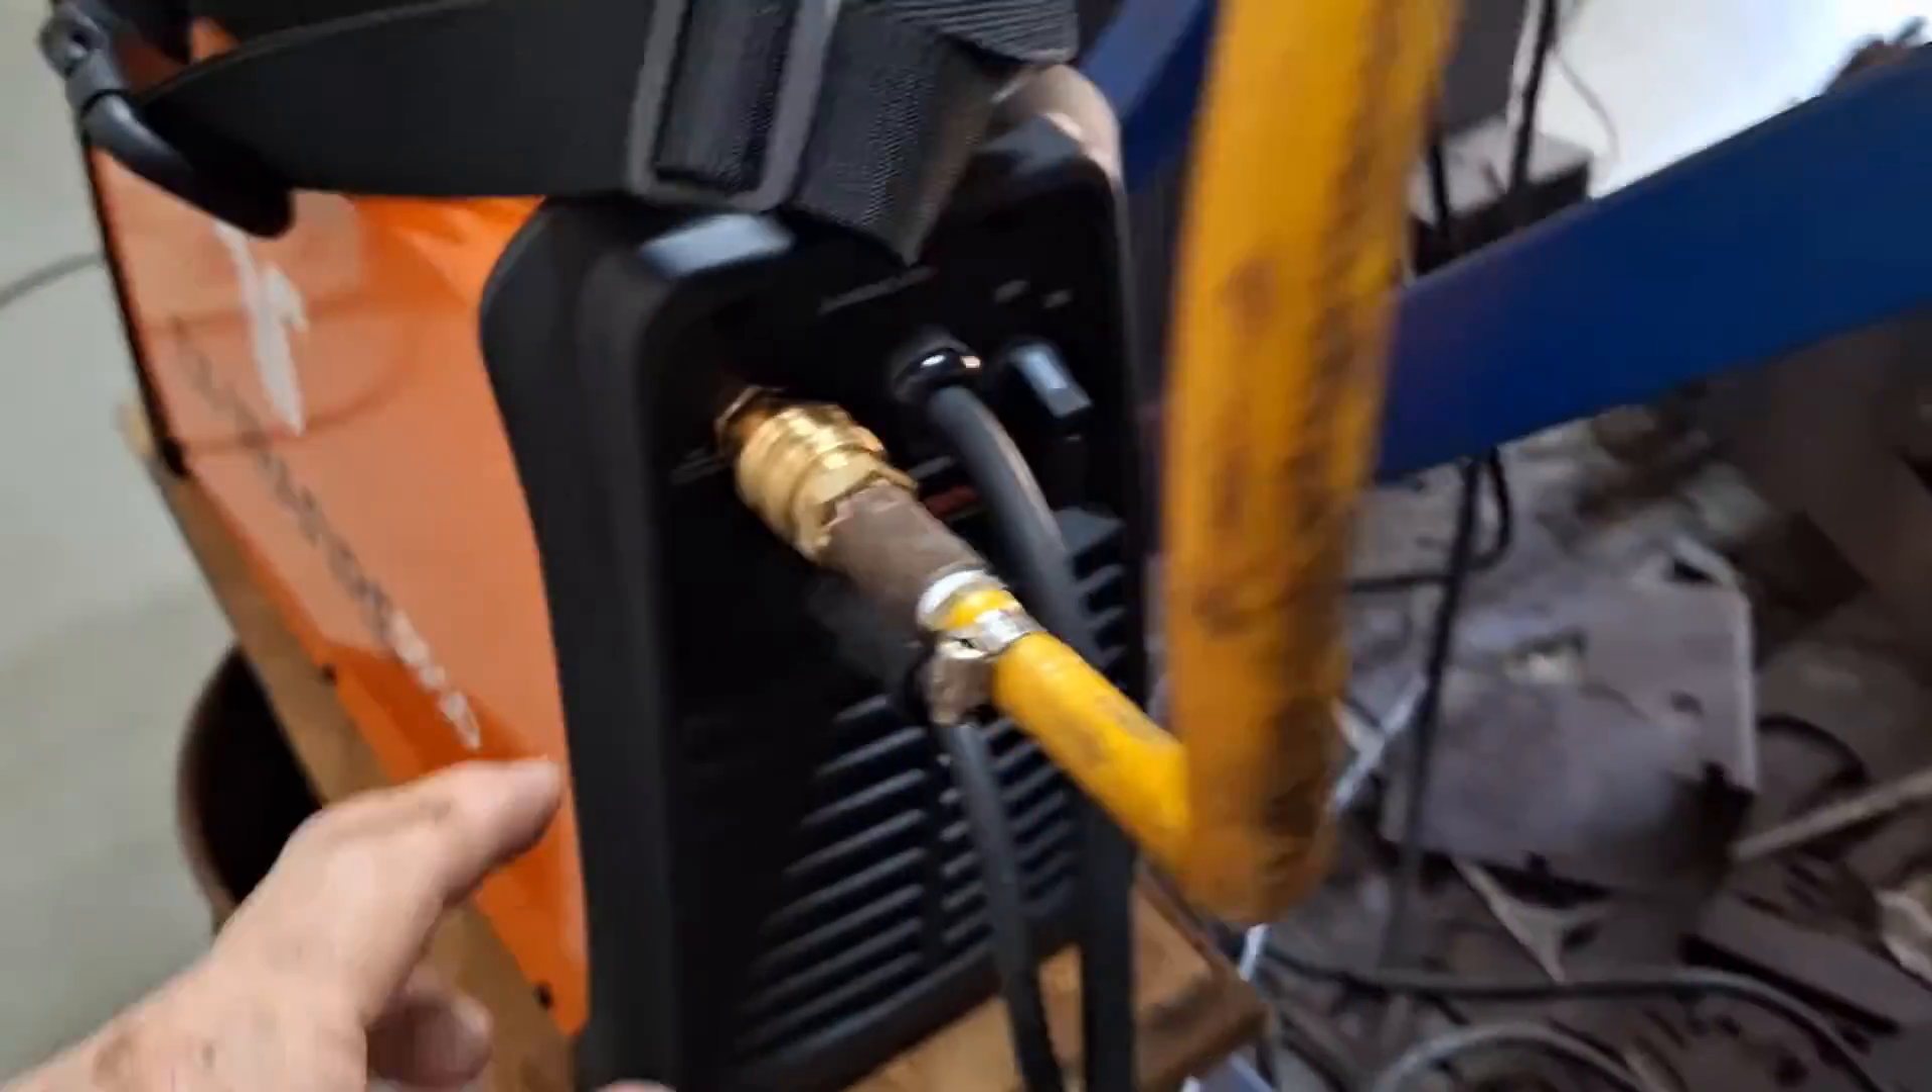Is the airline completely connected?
Yes.